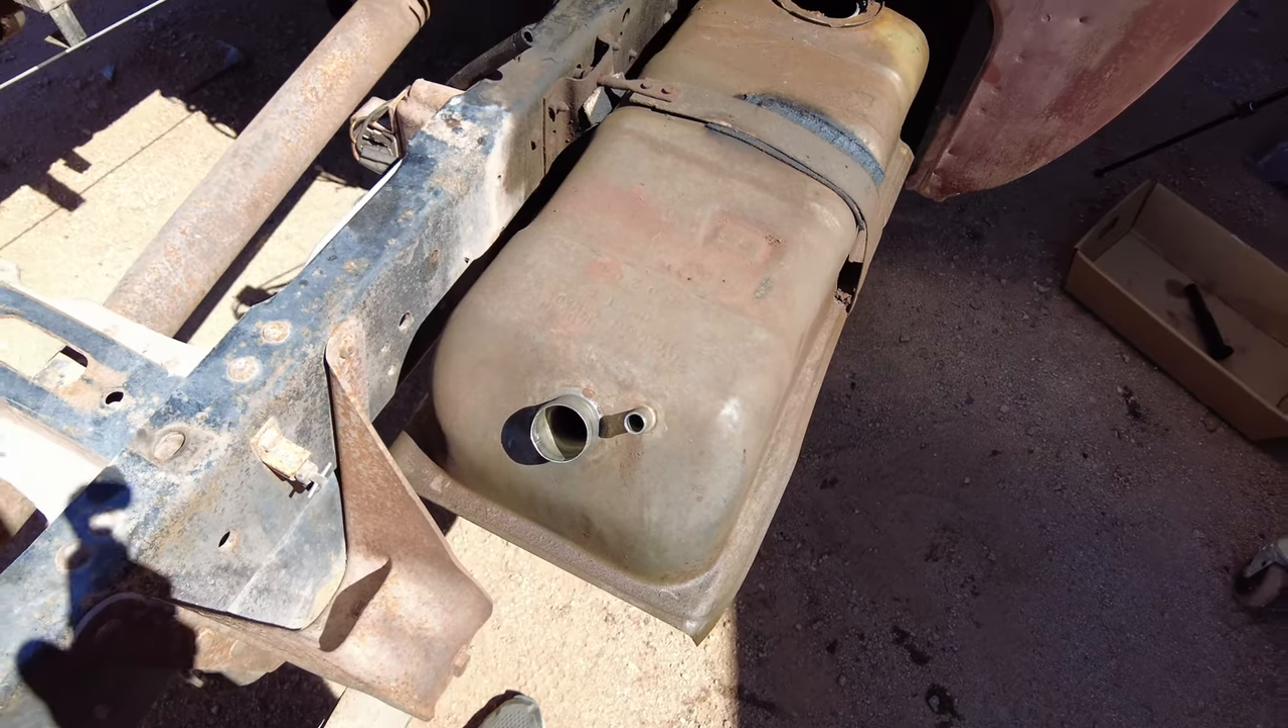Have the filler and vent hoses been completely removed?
Yes.